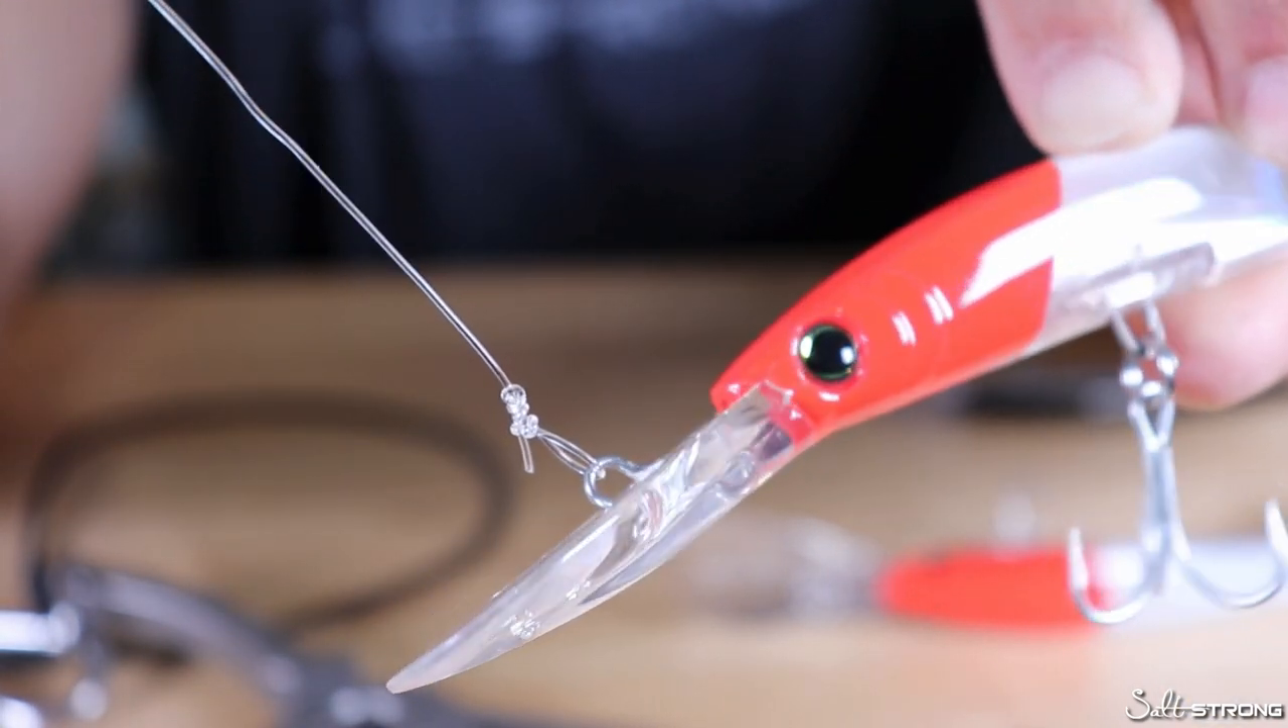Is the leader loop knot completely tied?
Yes.